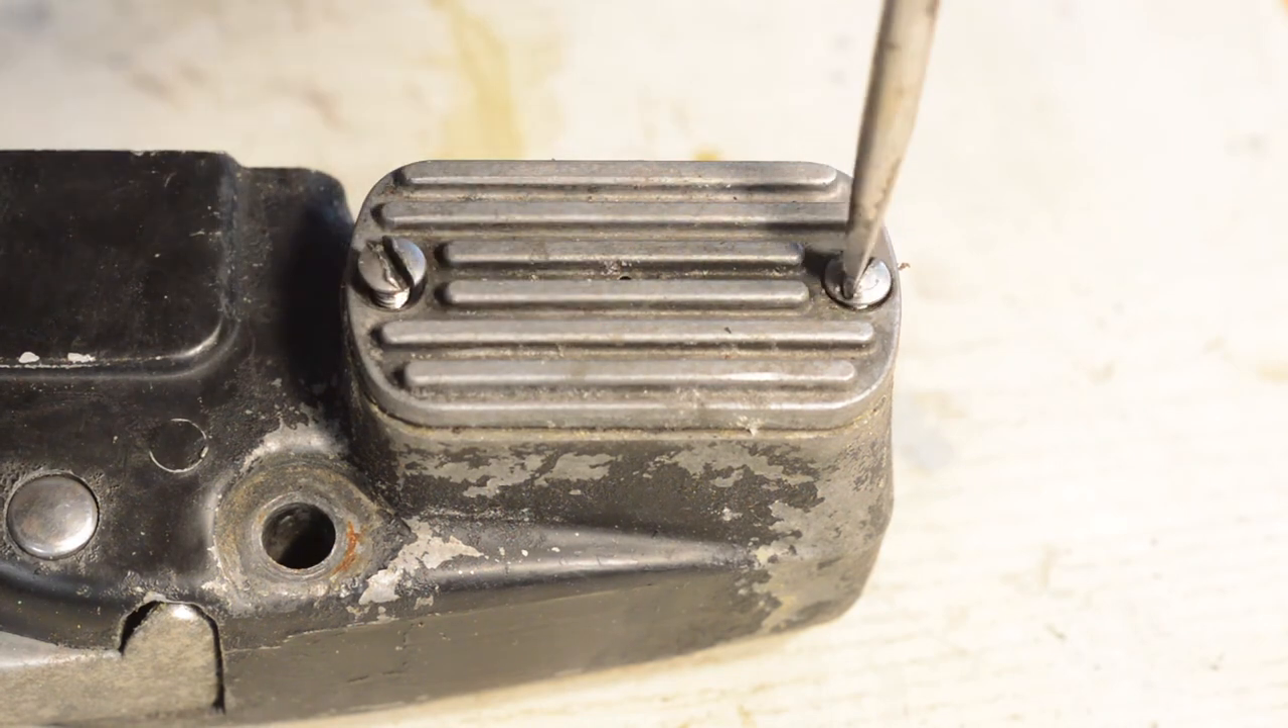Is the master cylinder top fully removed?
No.